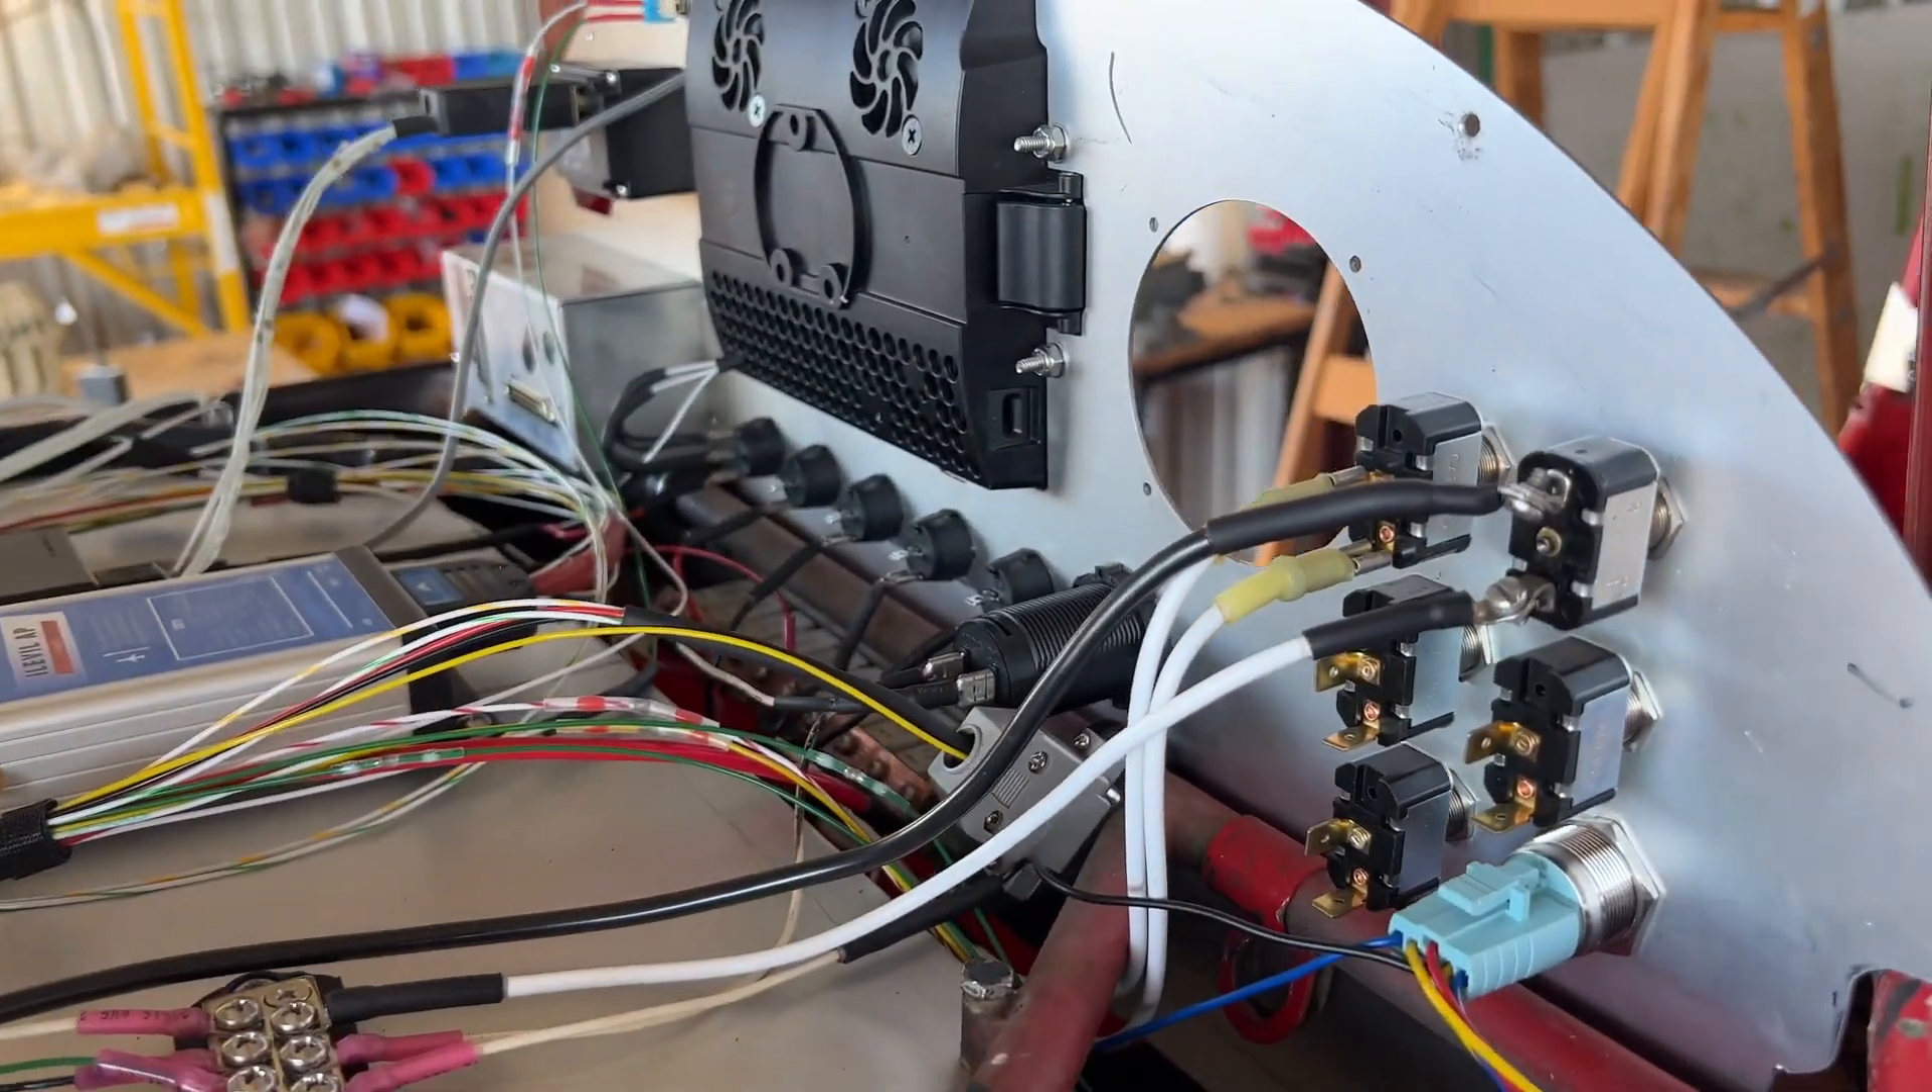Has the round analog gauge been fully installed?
No.